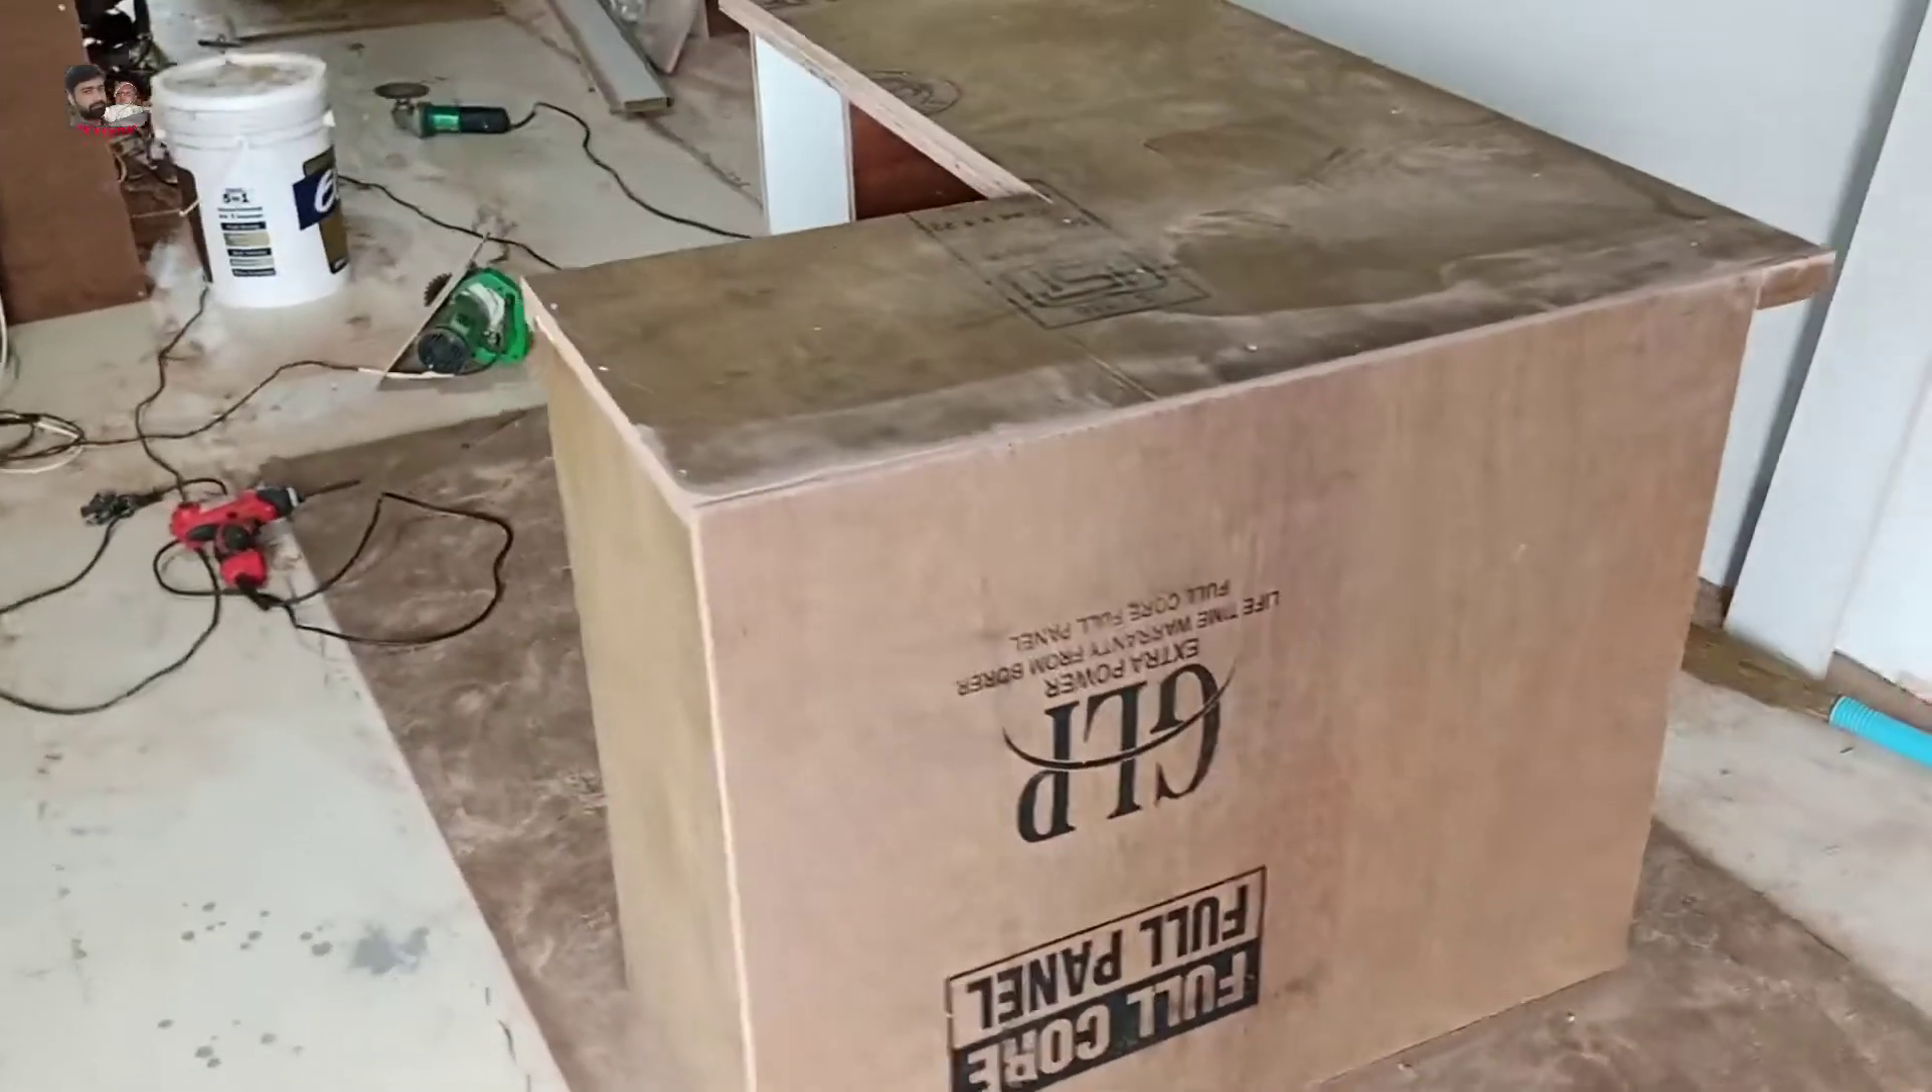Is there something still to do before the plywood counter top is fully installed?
No.